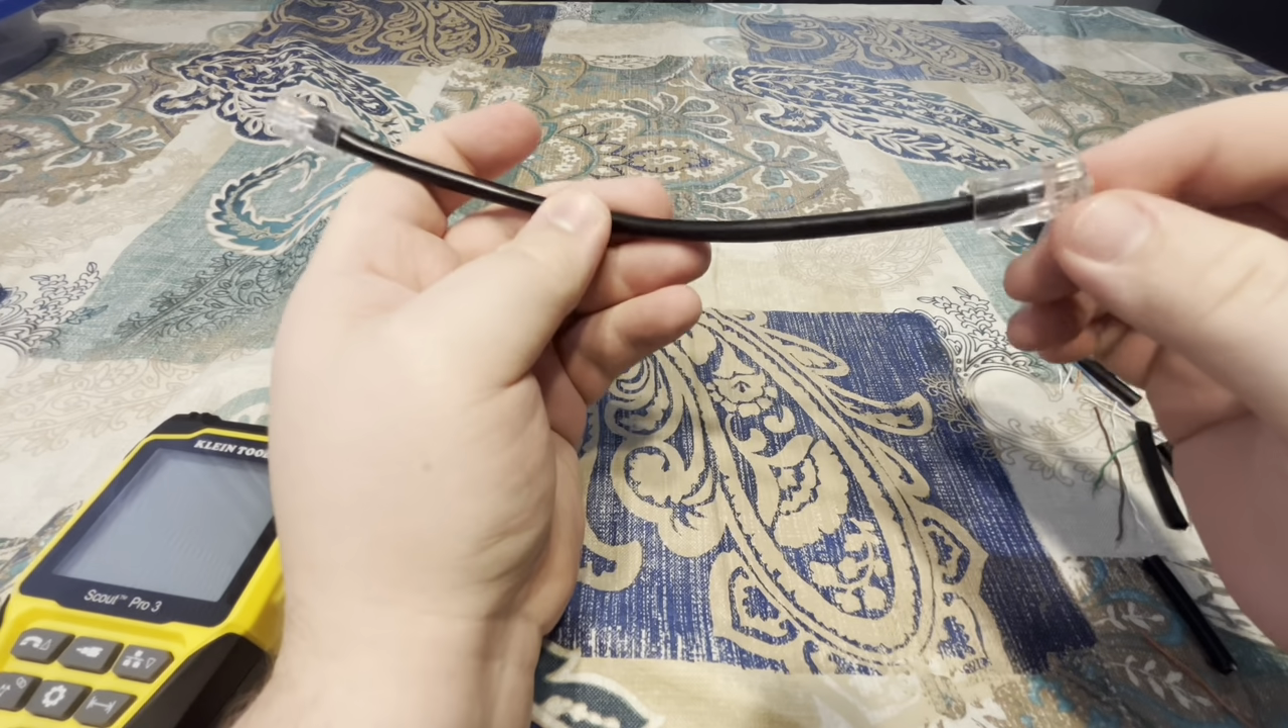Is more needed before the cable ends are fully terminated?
No.